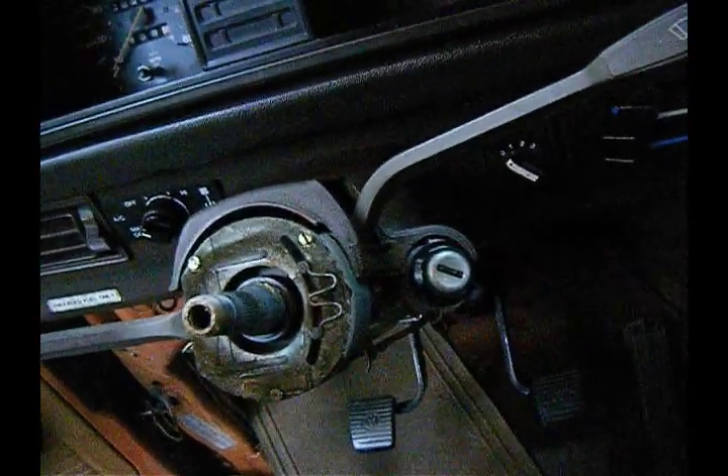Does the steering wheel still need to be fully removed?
No.